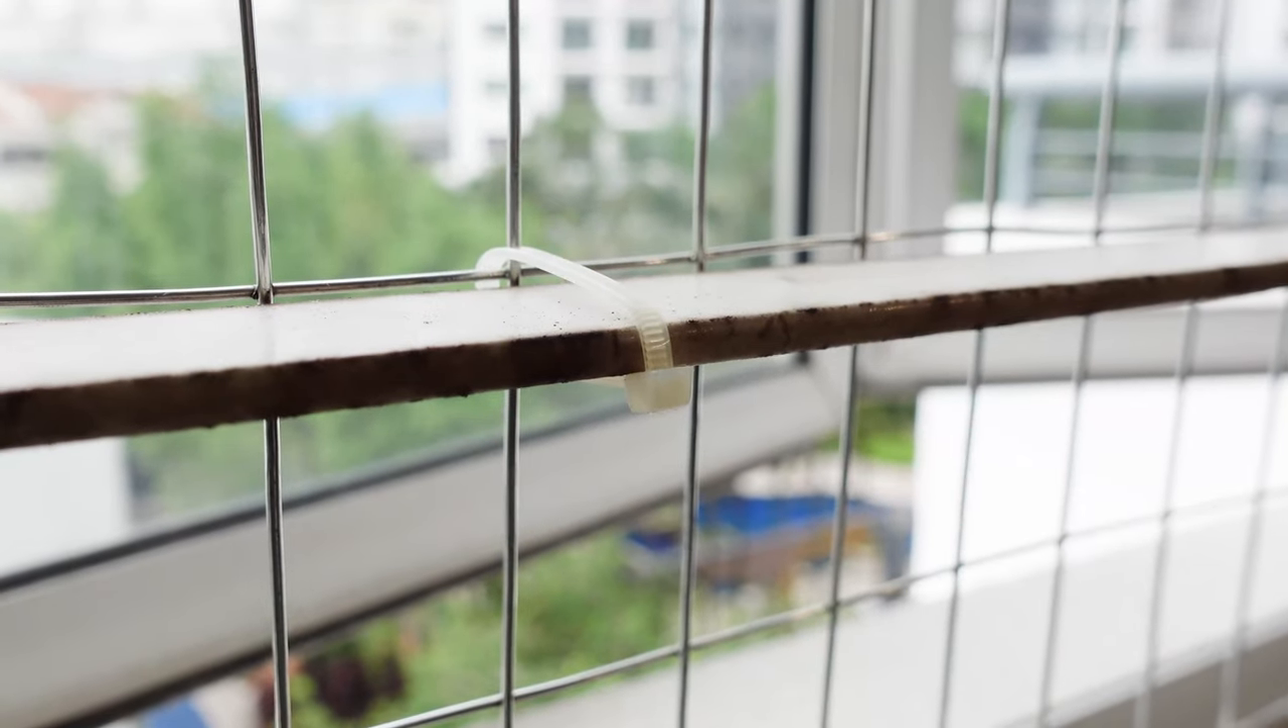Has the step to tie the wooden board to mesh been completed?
Yes.